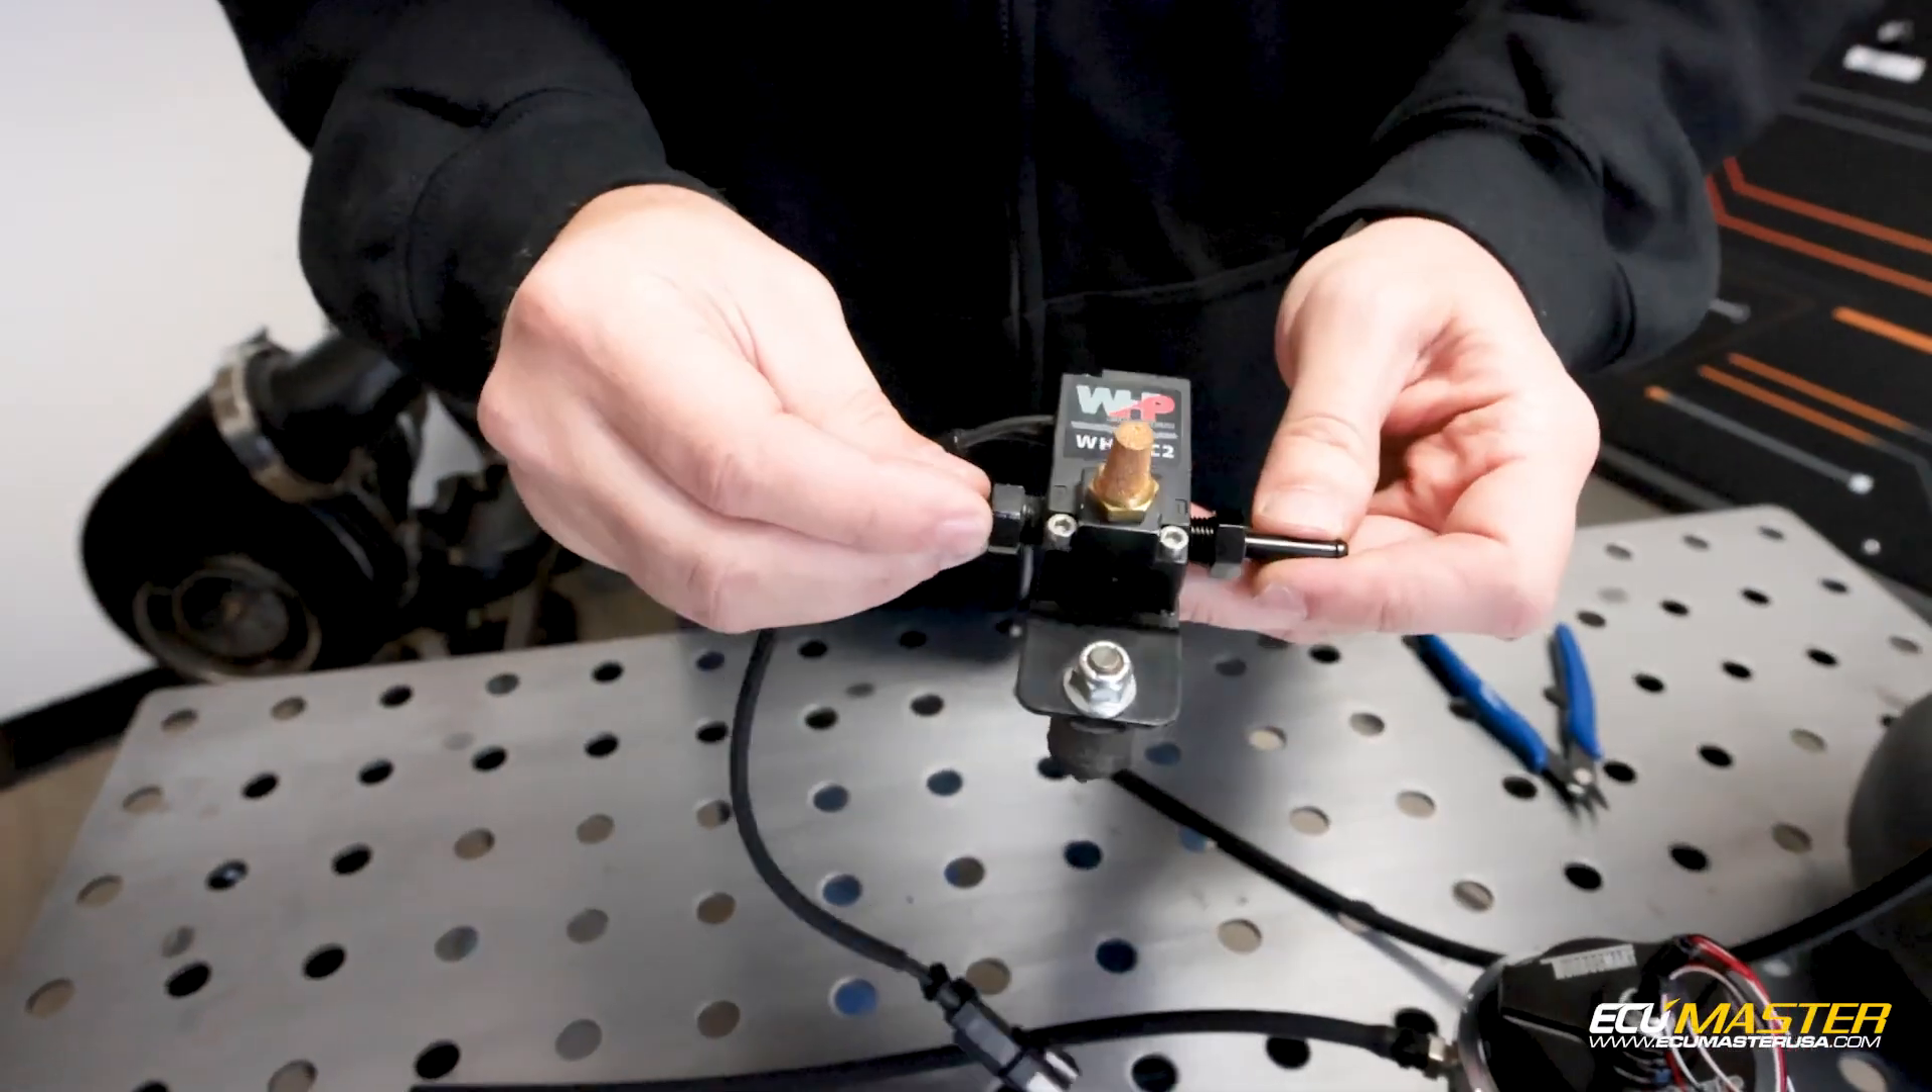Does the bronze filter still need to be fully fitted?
No.